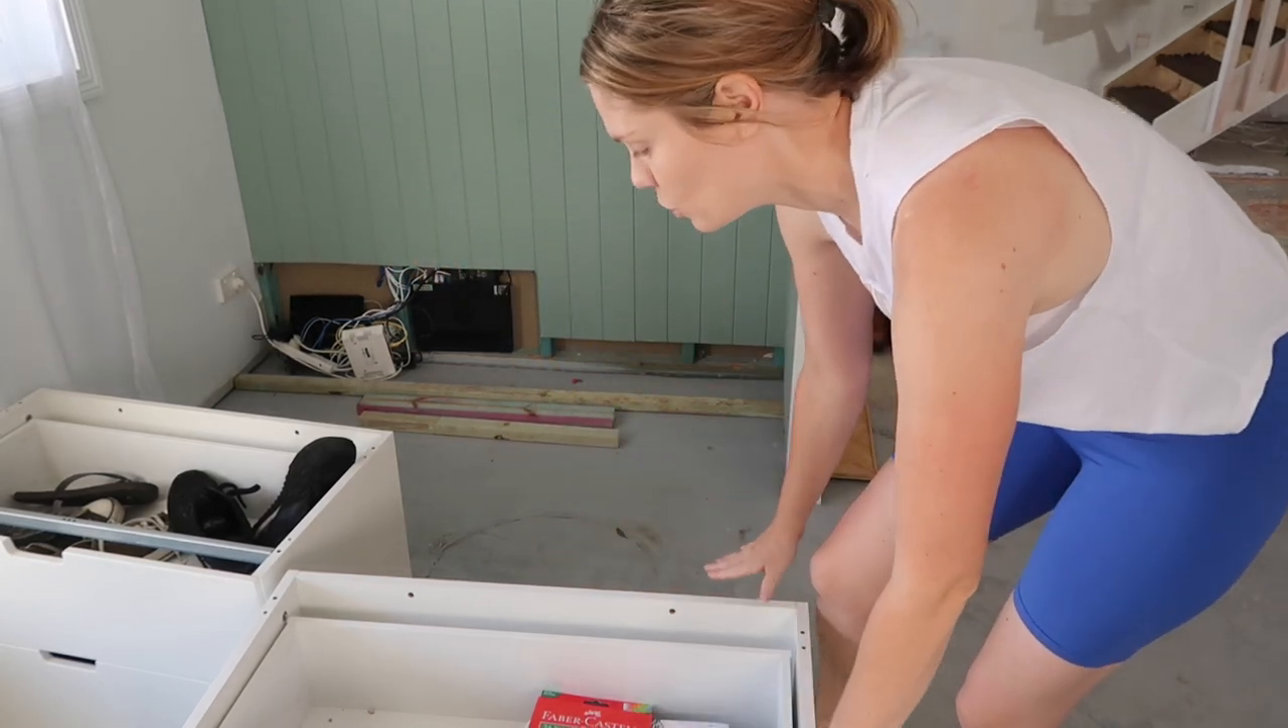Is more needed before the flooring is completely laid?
Yes.